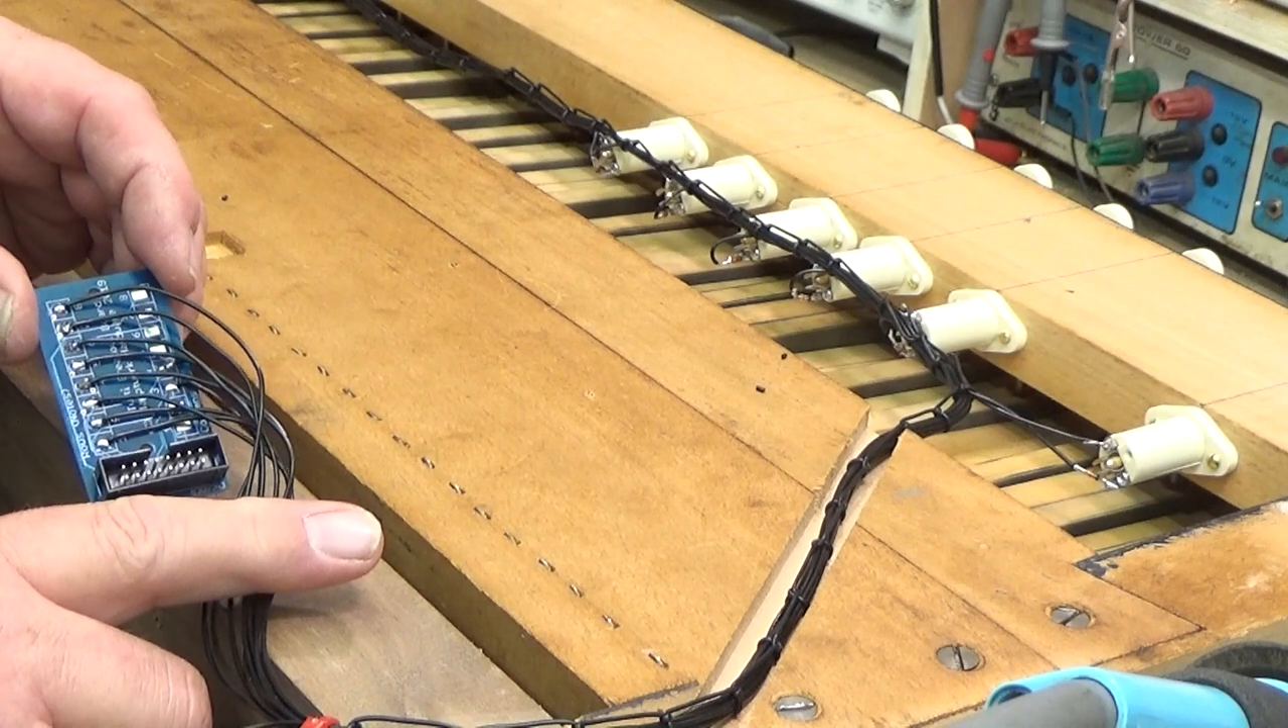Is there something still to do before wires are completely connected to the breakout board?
No.